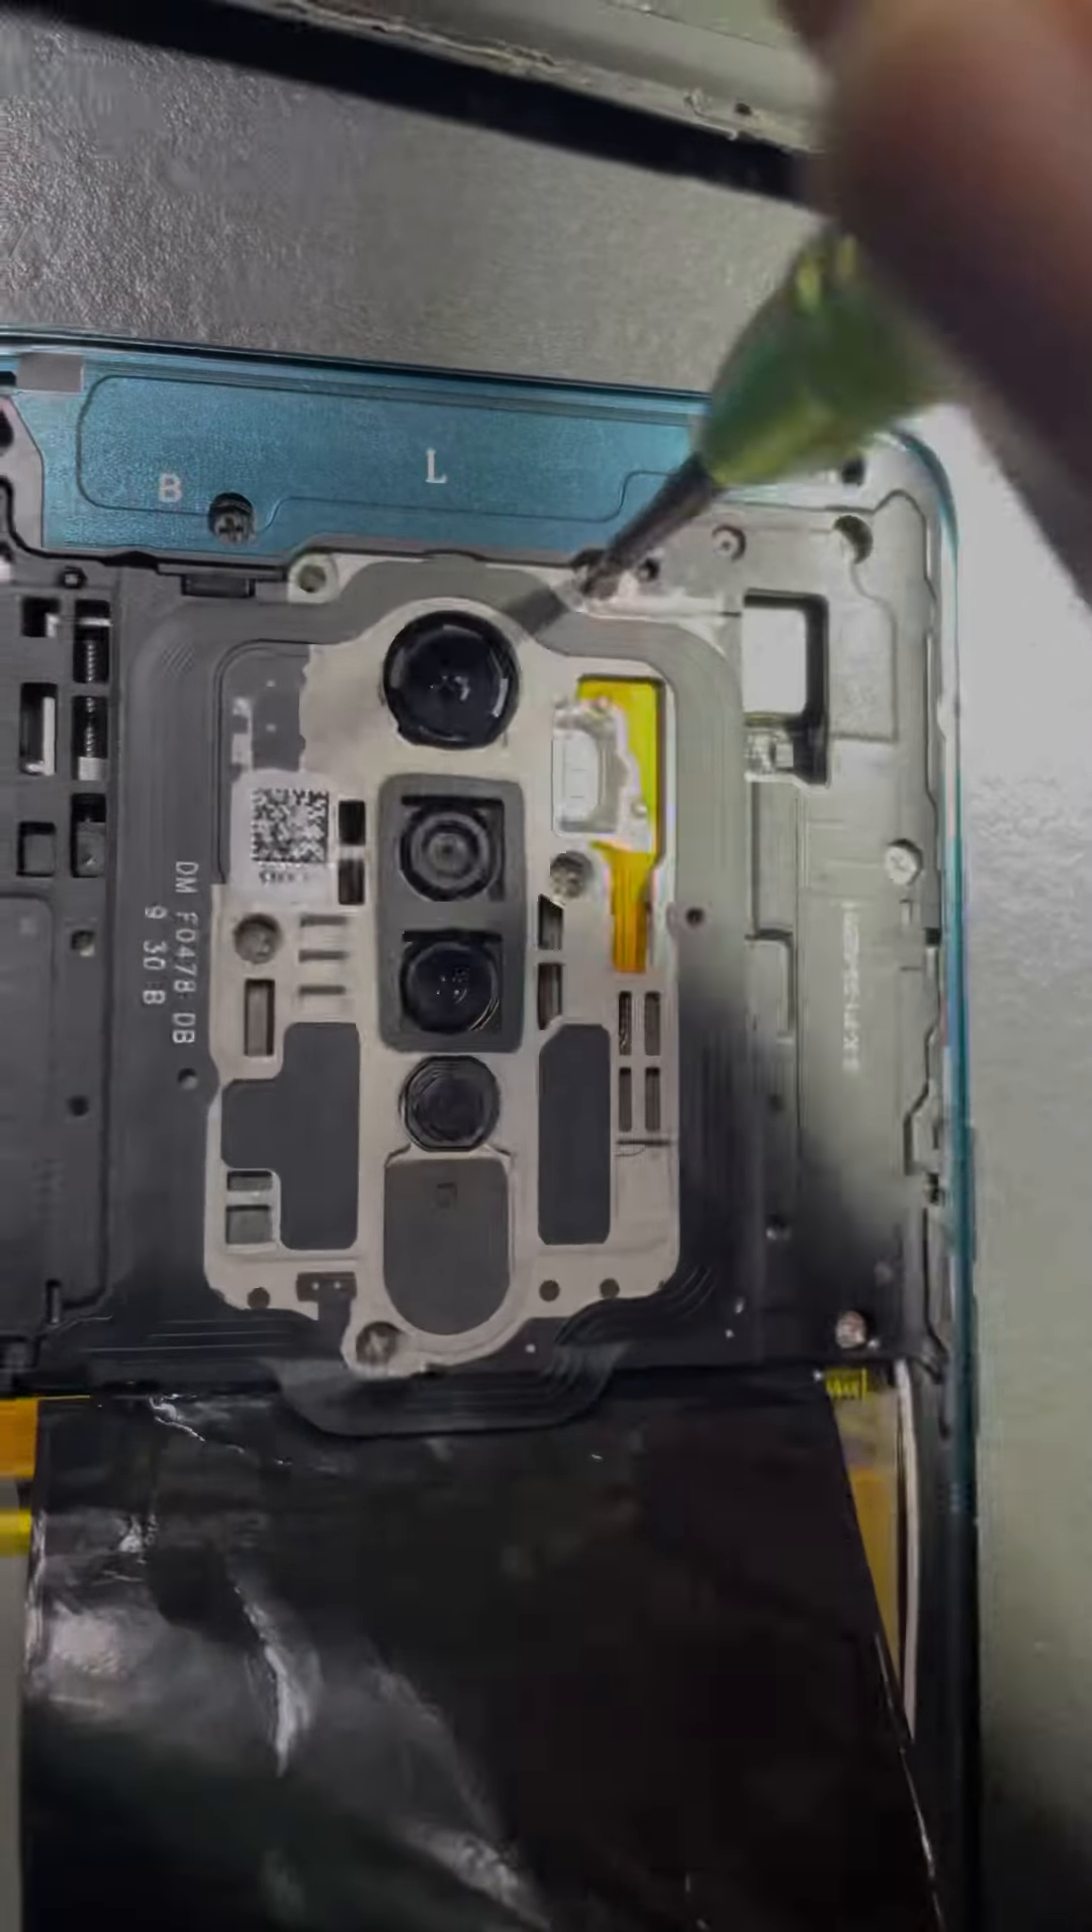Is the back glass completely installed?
No.